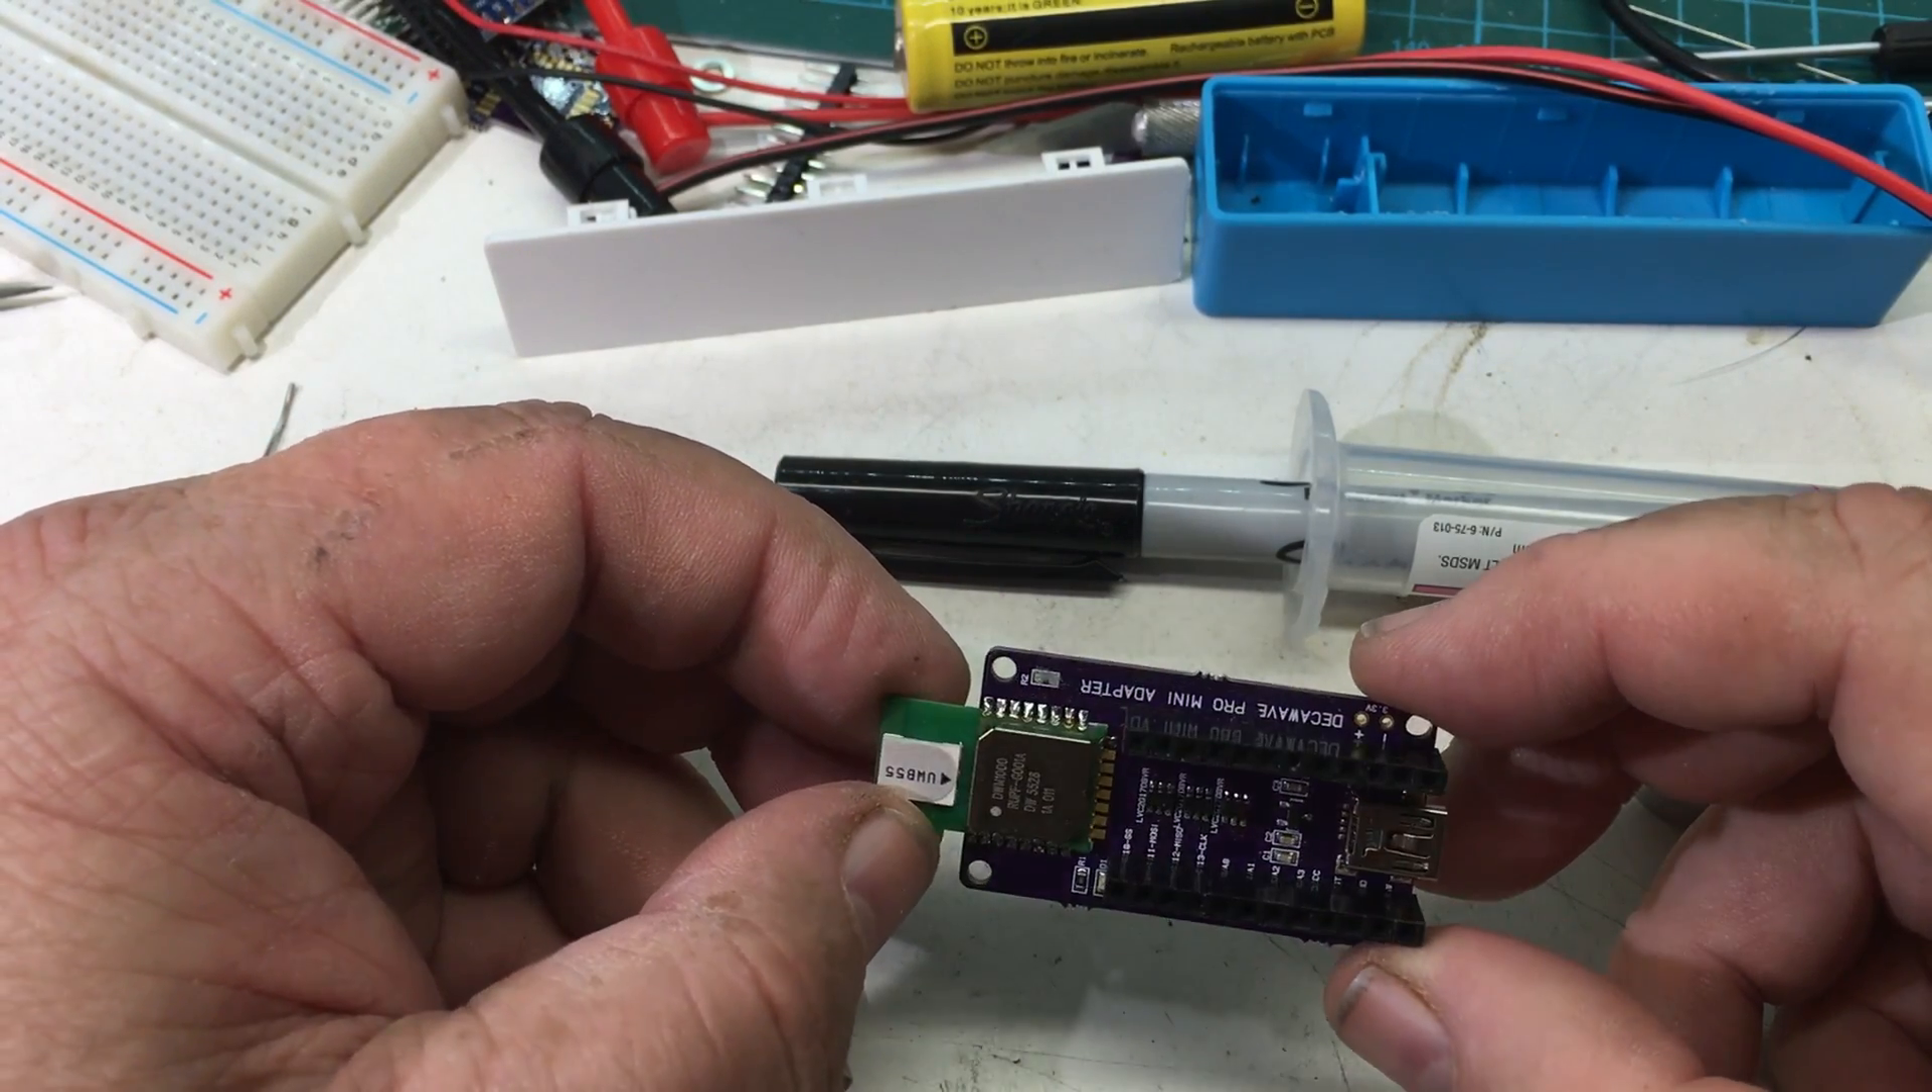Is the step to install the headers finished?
Yes.